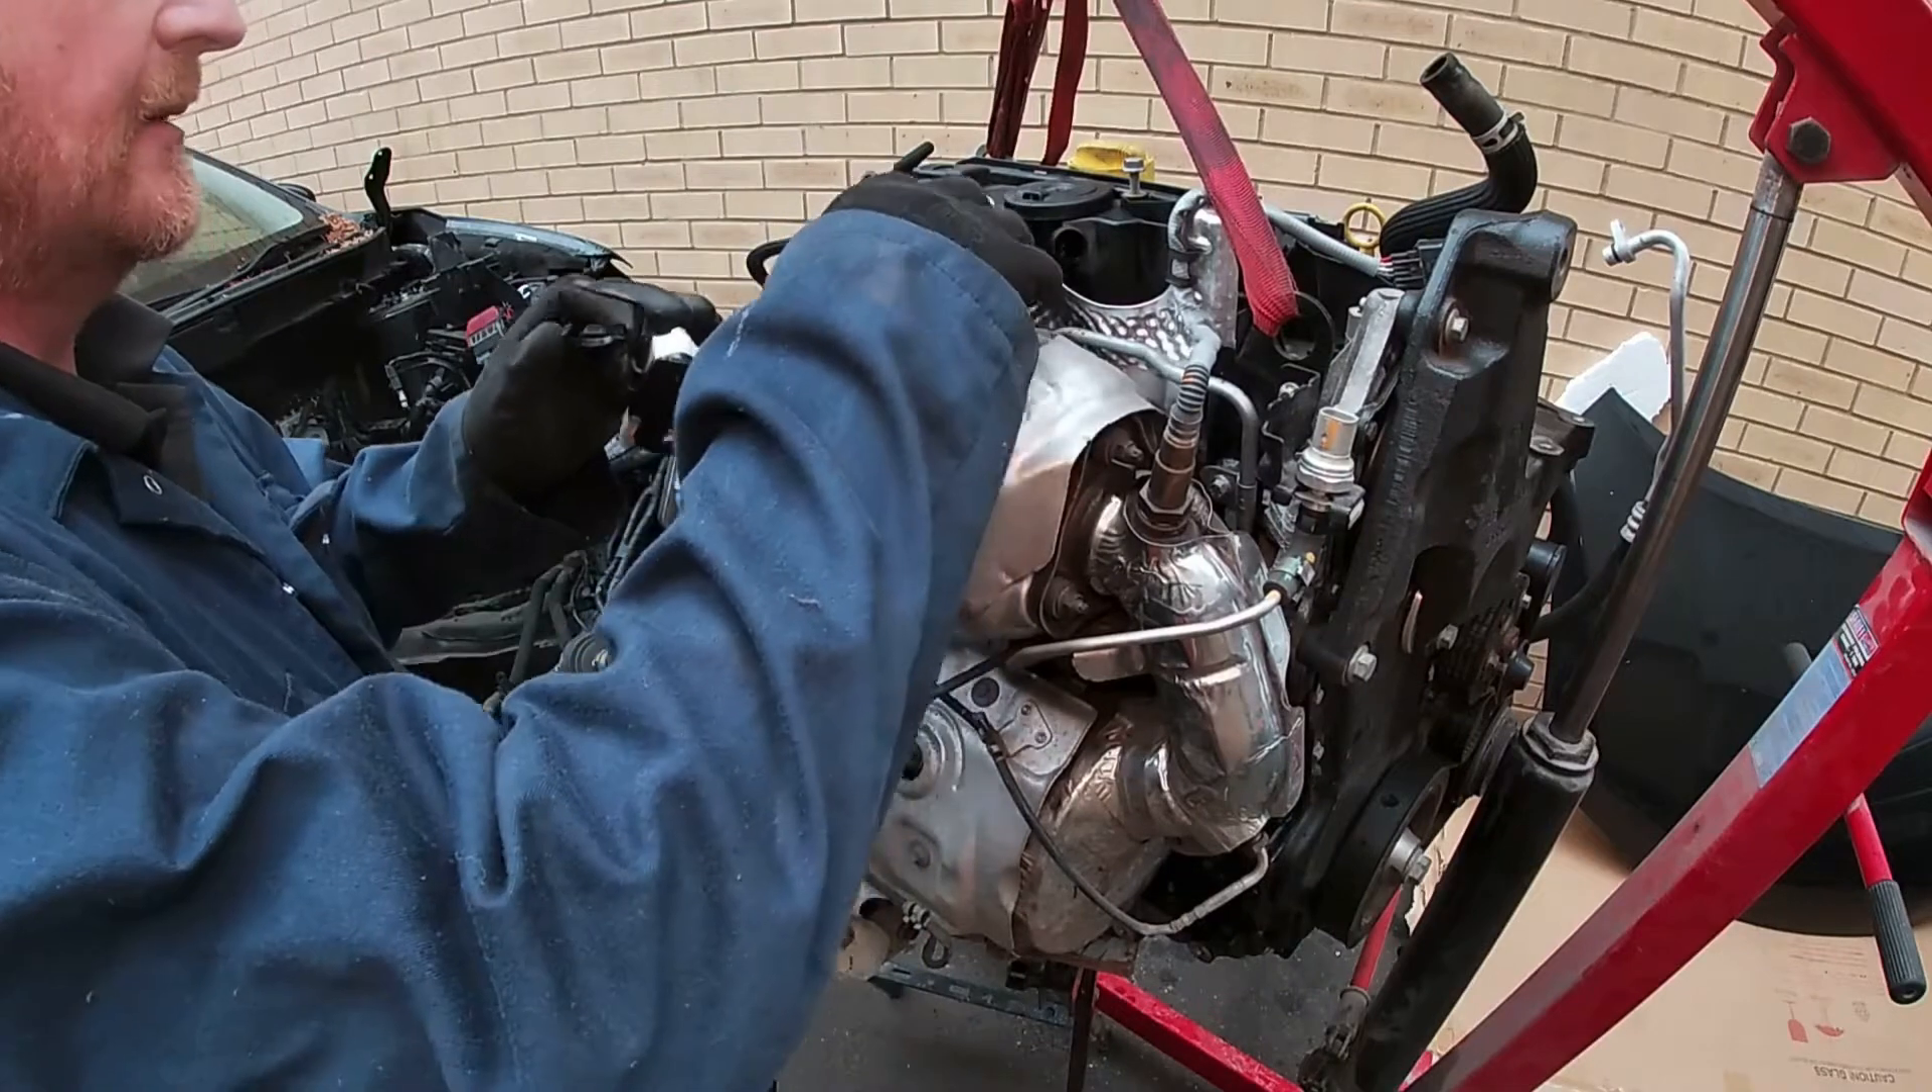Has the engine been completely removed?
Yes.